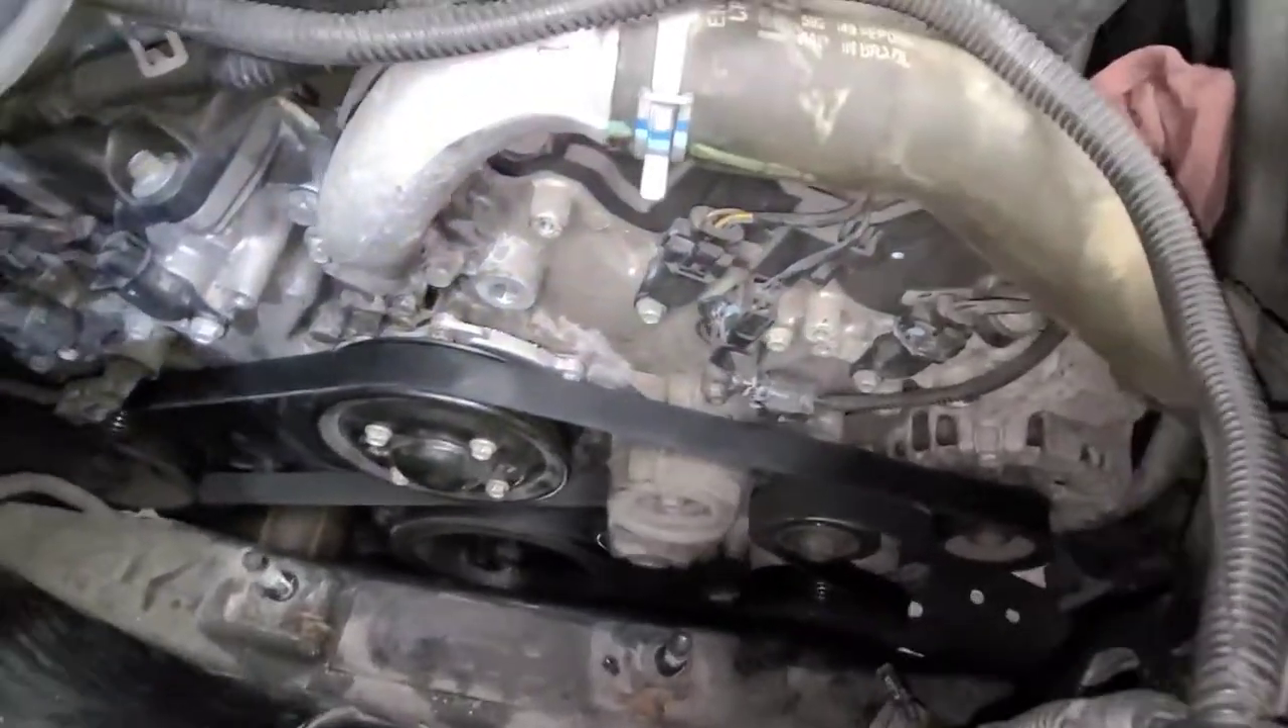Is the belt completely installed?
Yes.